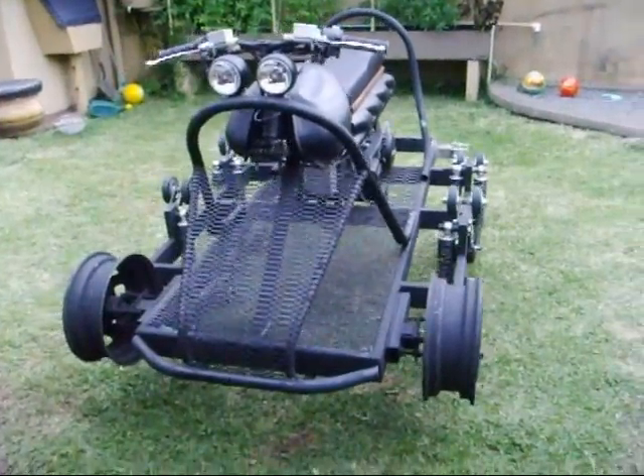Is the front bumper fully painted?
Yes.